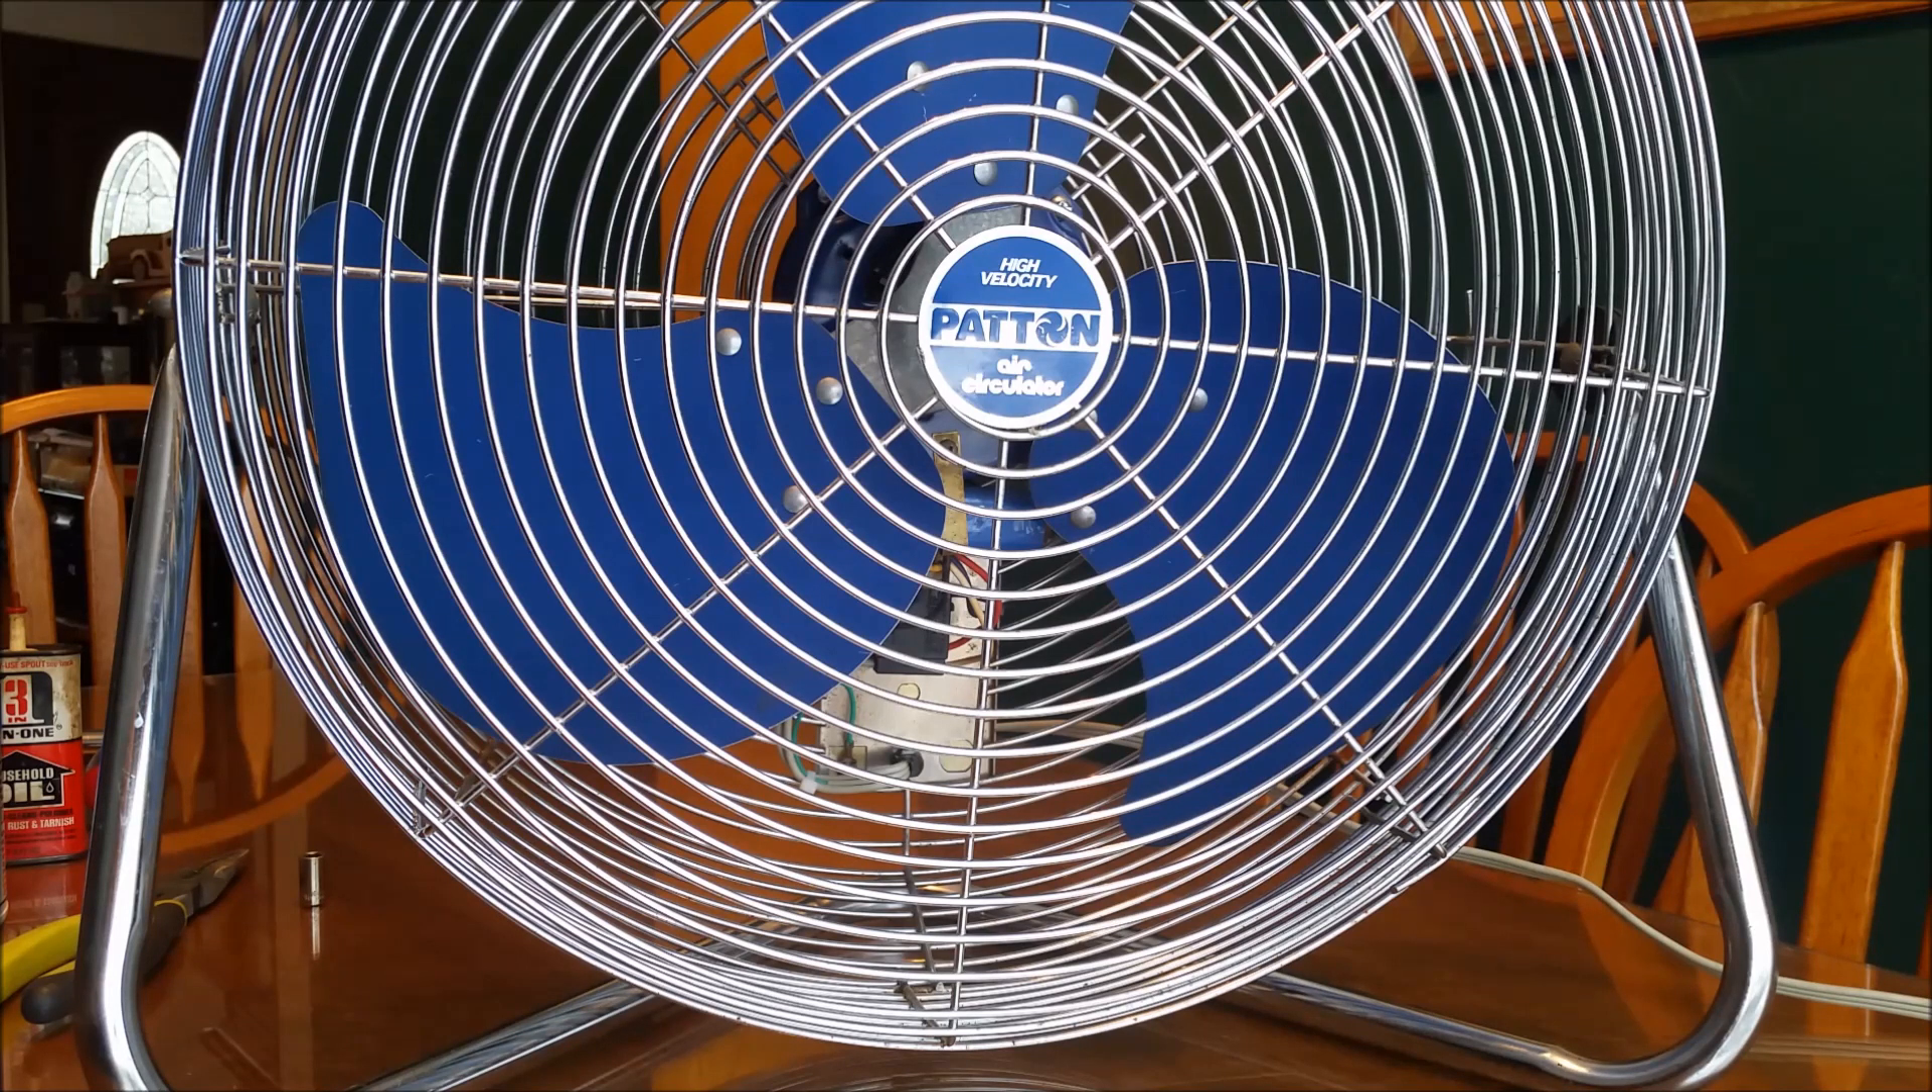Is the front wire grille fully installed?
Yes.